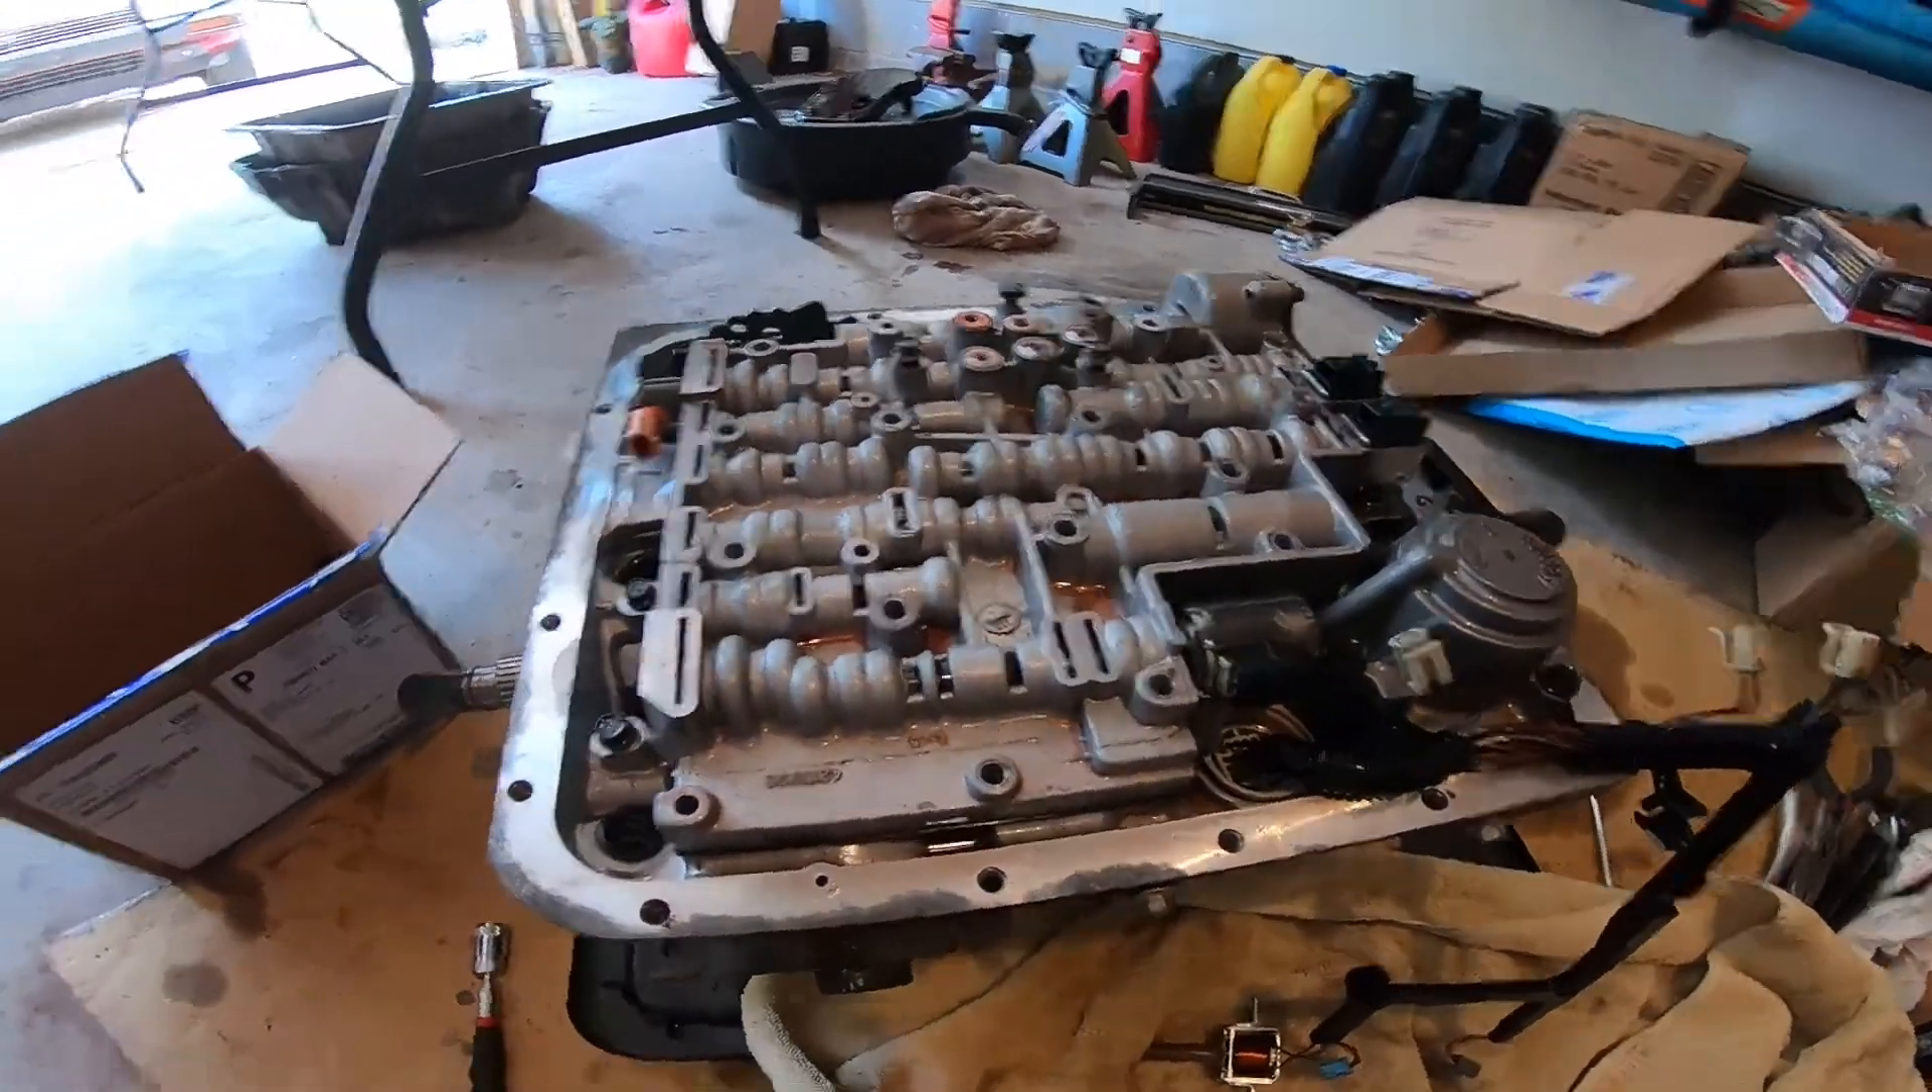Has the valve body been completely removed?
No.